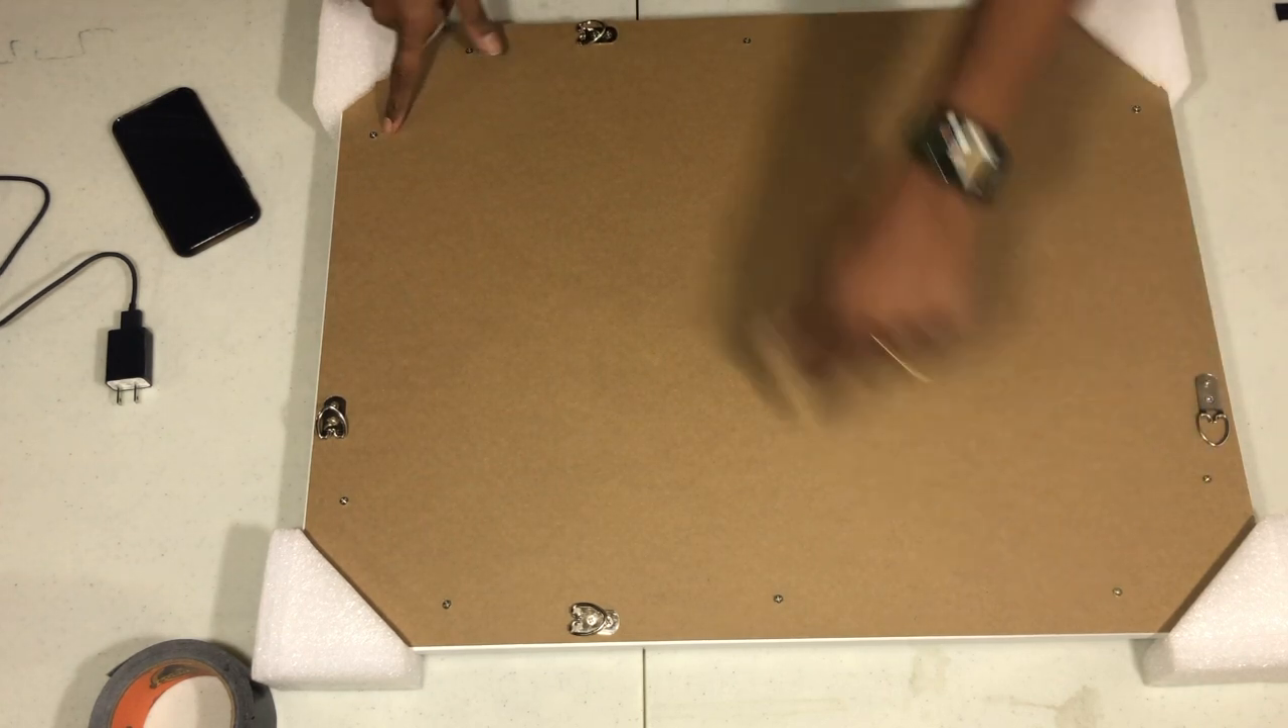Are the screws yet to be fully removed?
Yes.